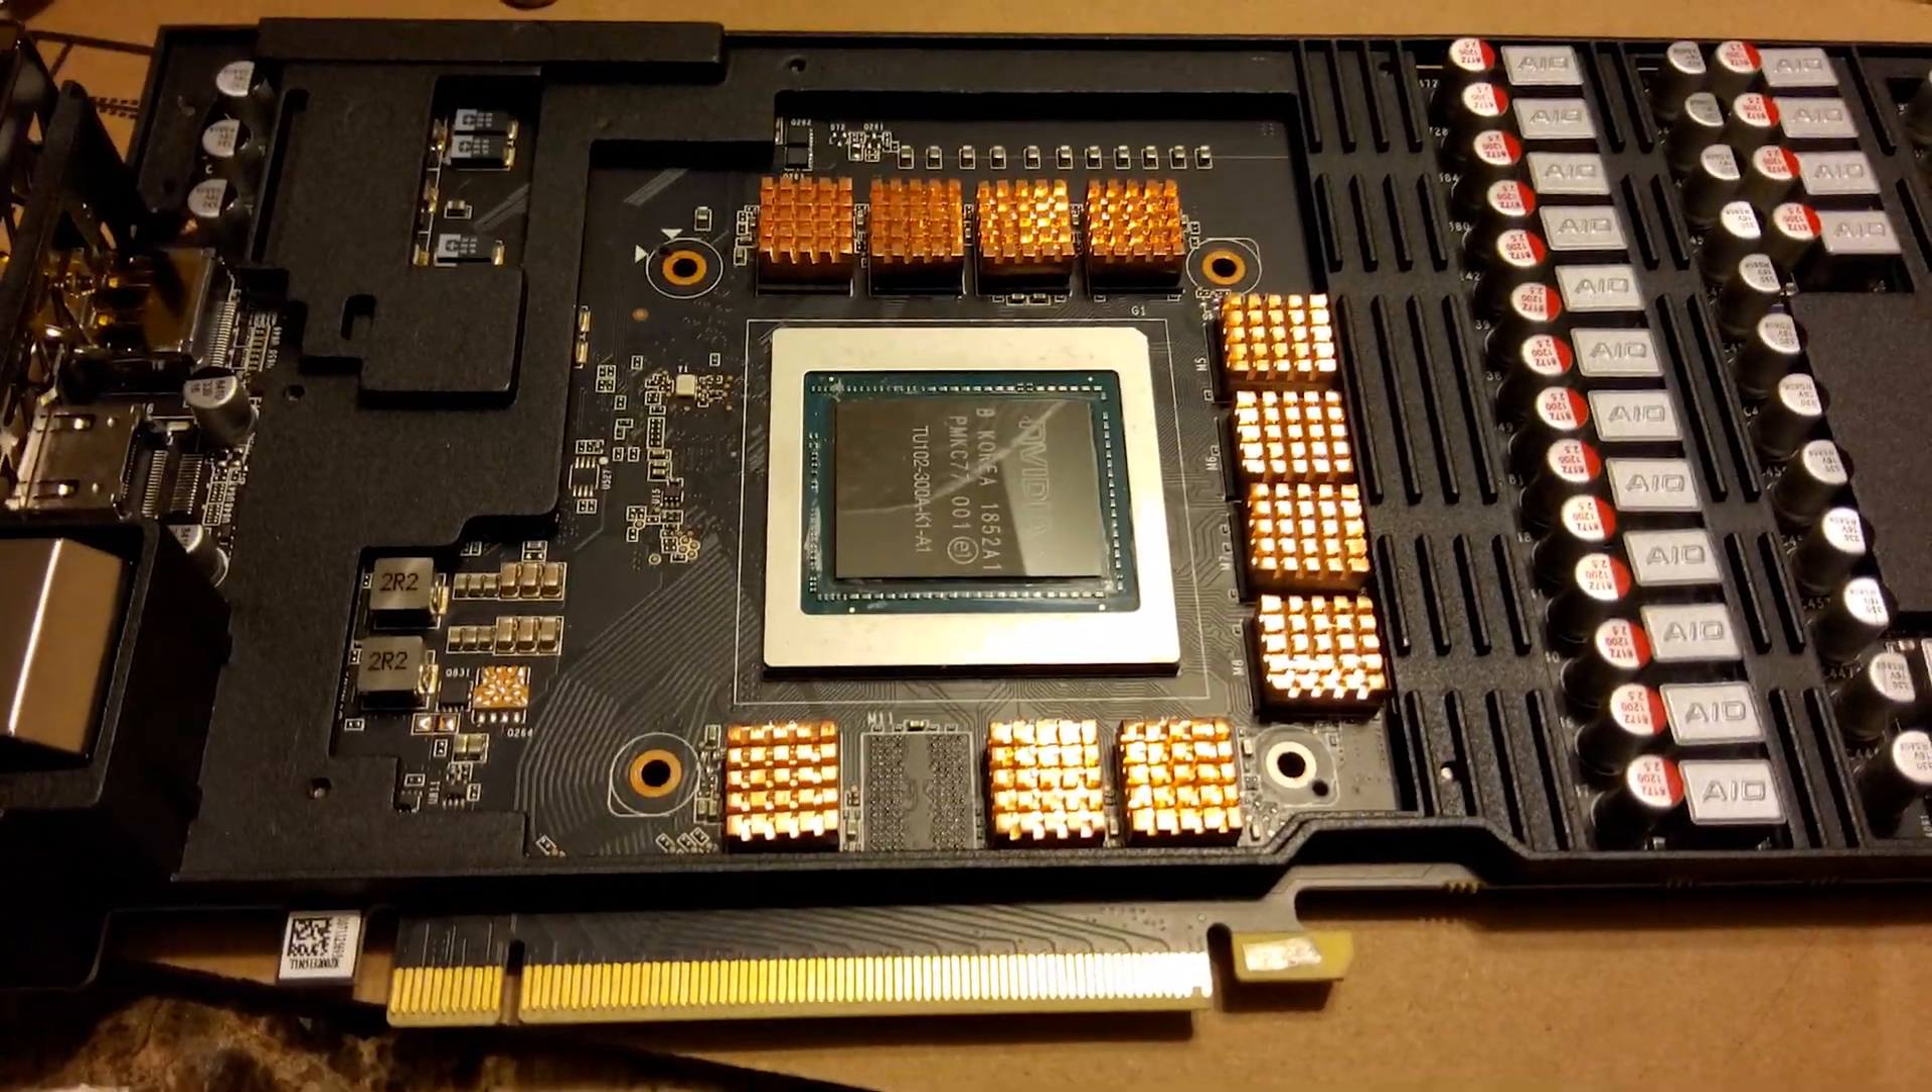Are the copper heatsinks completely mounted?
Yes.